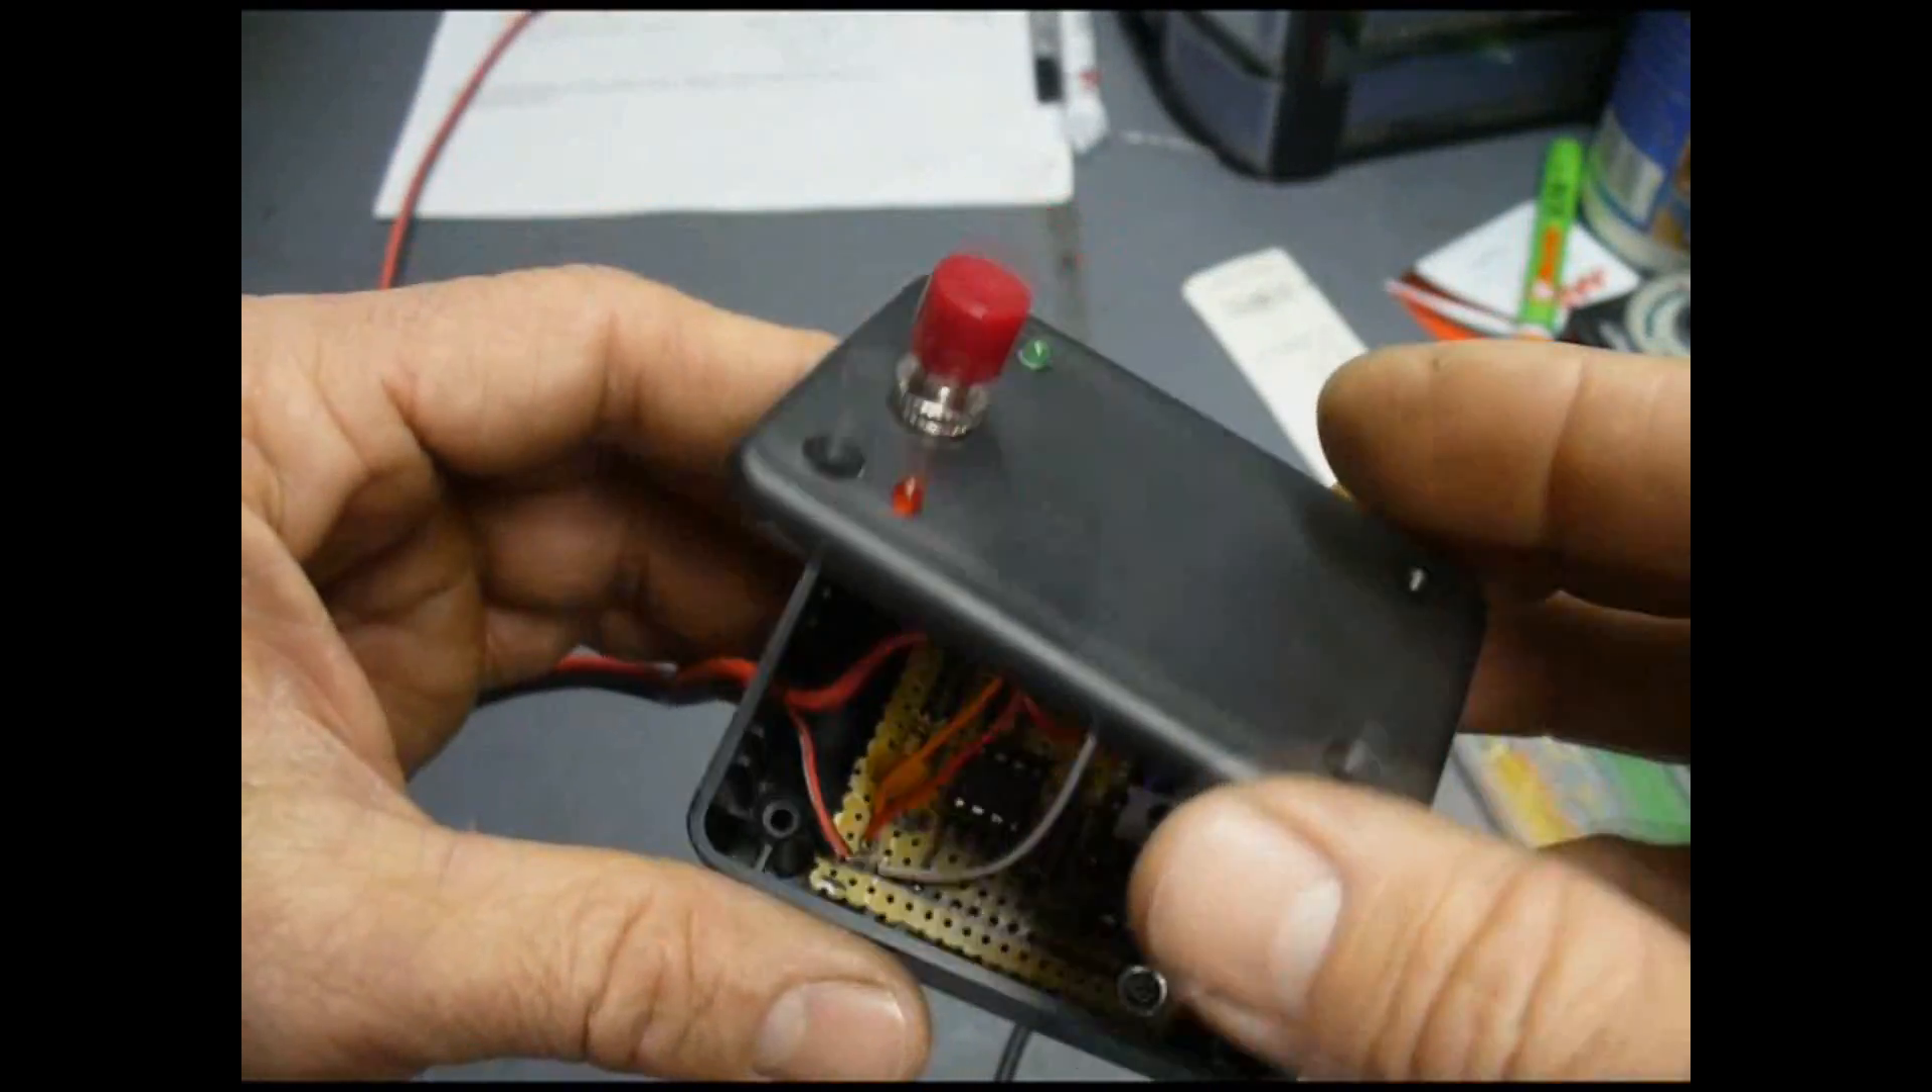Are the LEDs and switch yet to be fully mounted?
No.